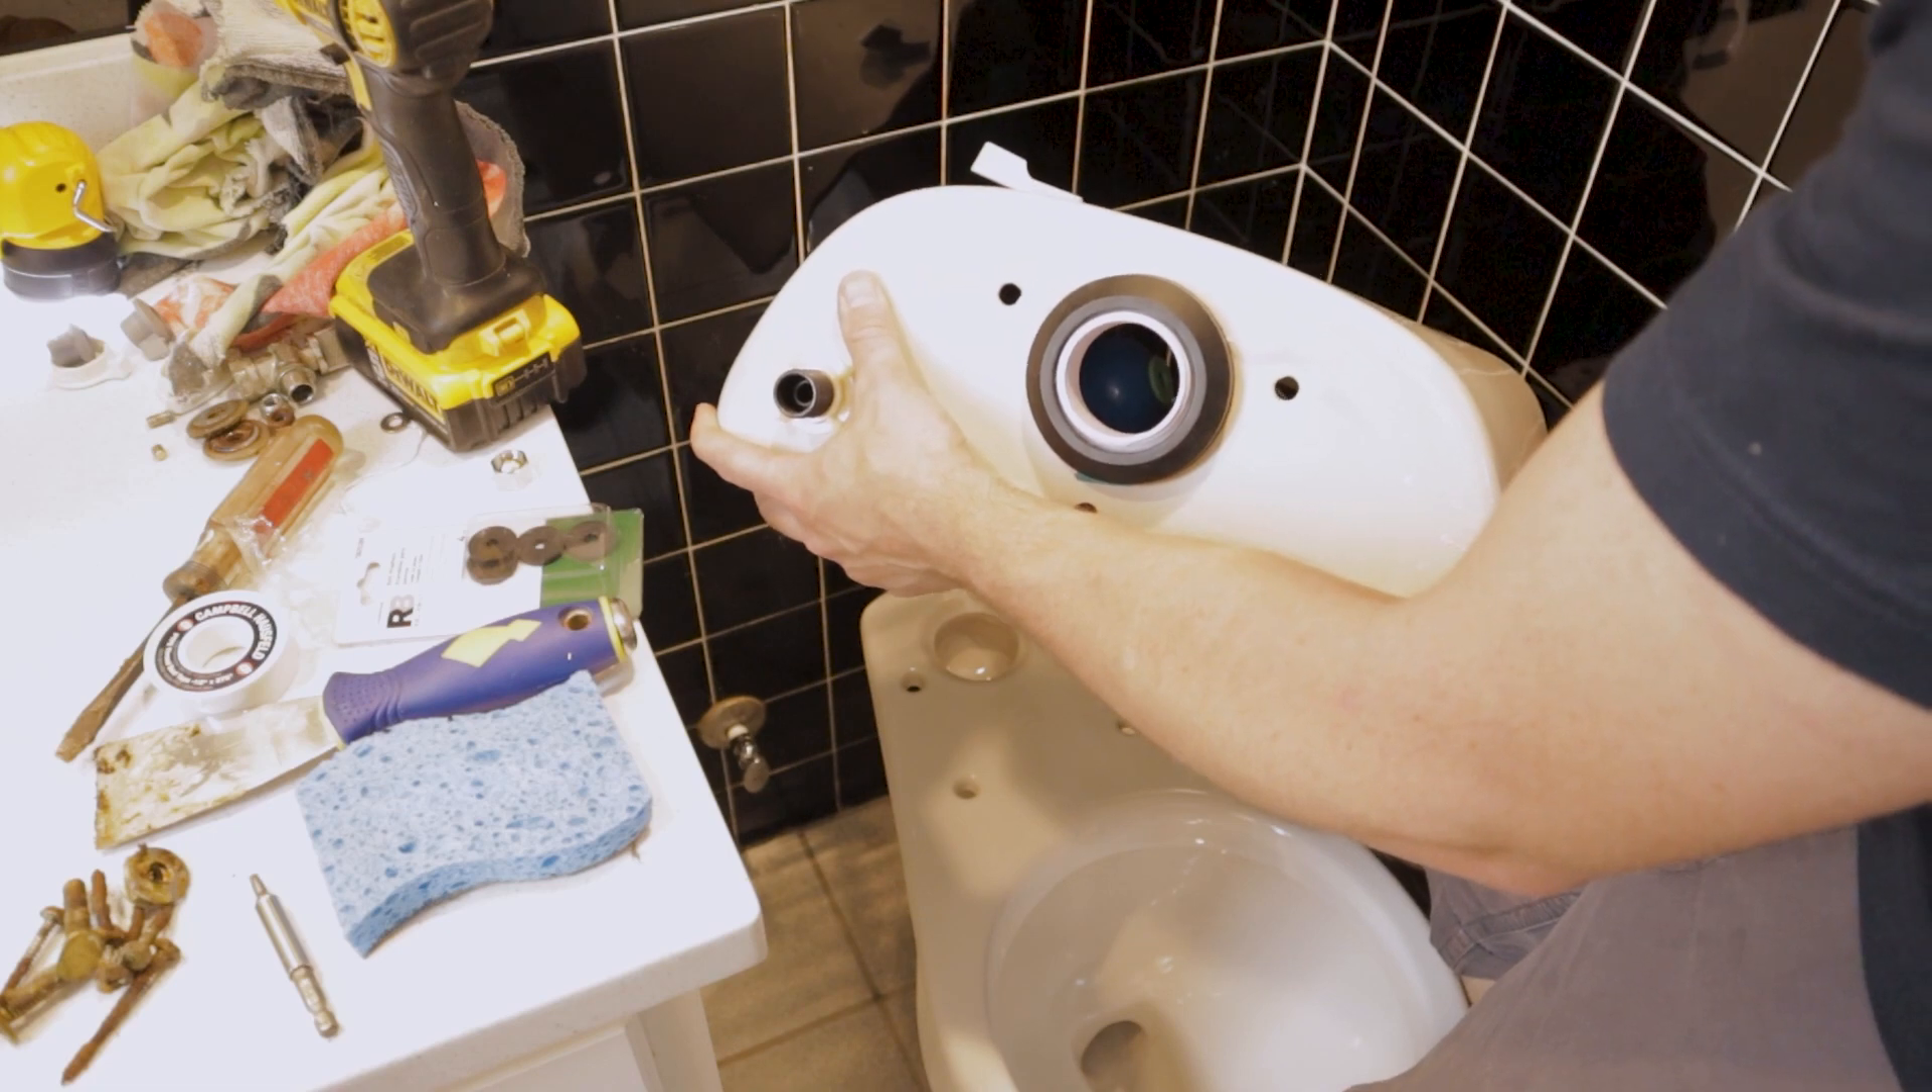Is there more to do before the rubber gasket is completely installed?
No.